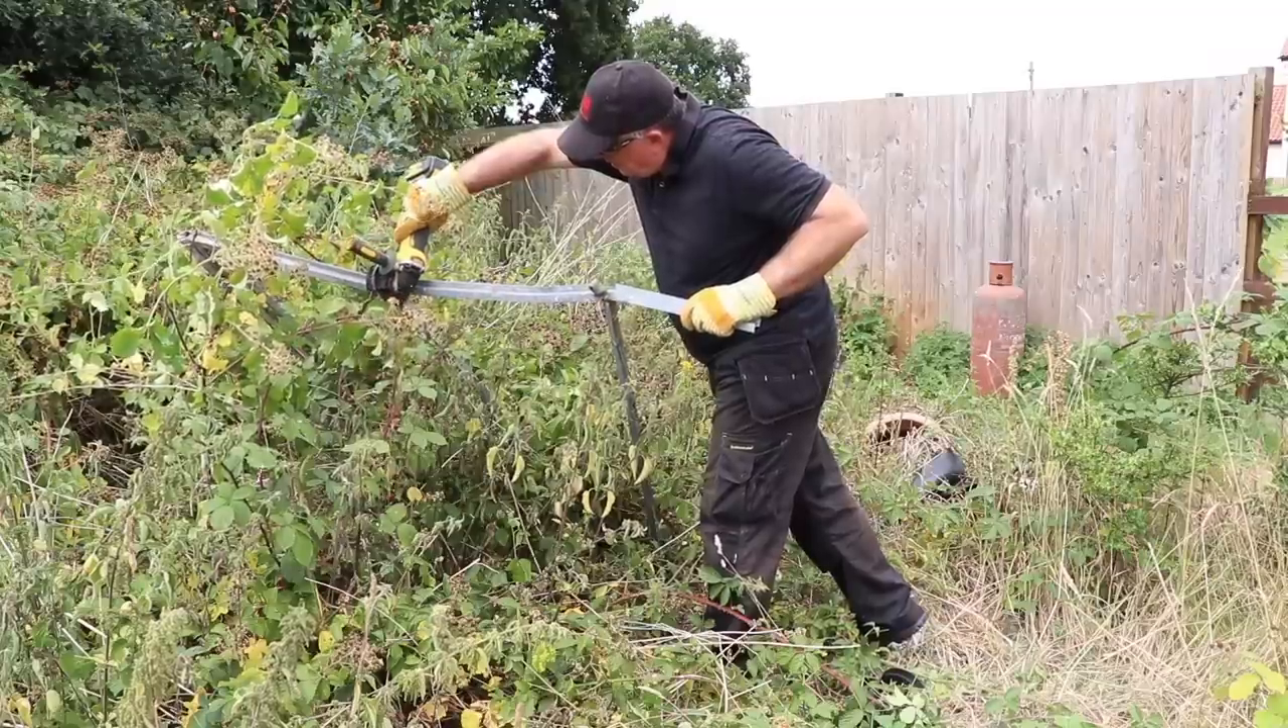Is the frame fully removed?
No.